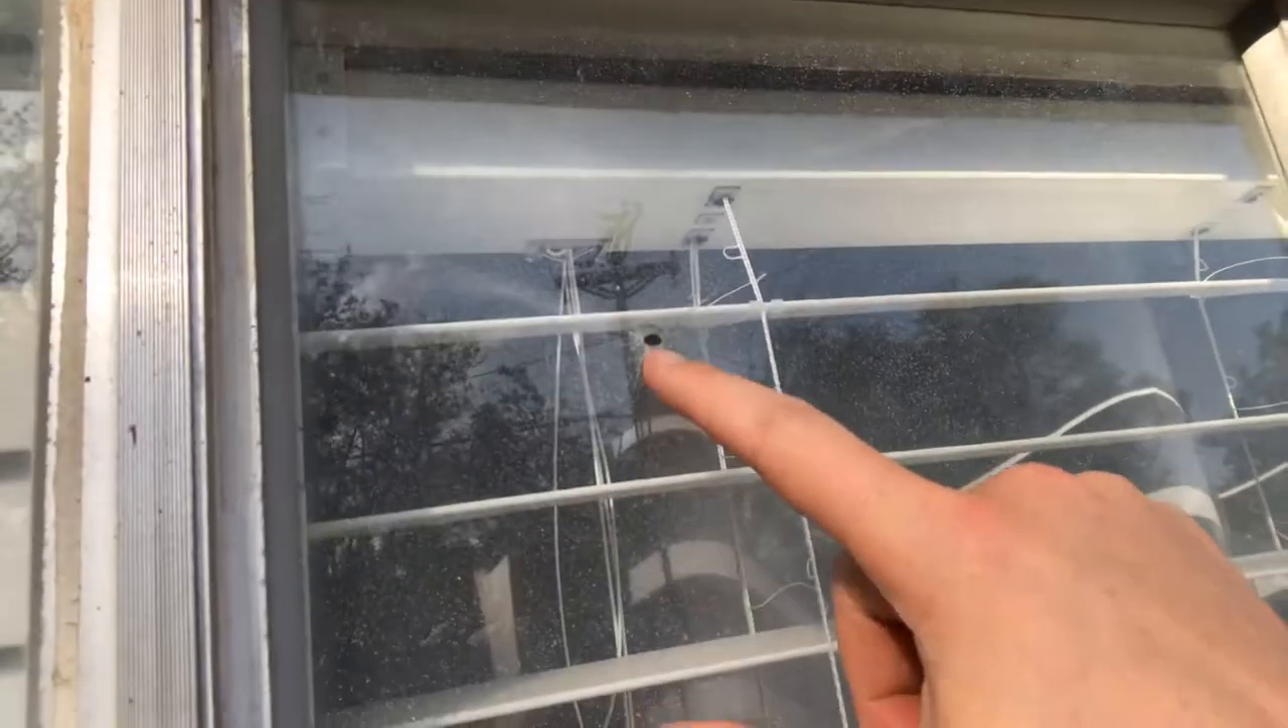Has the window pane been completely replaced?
No.